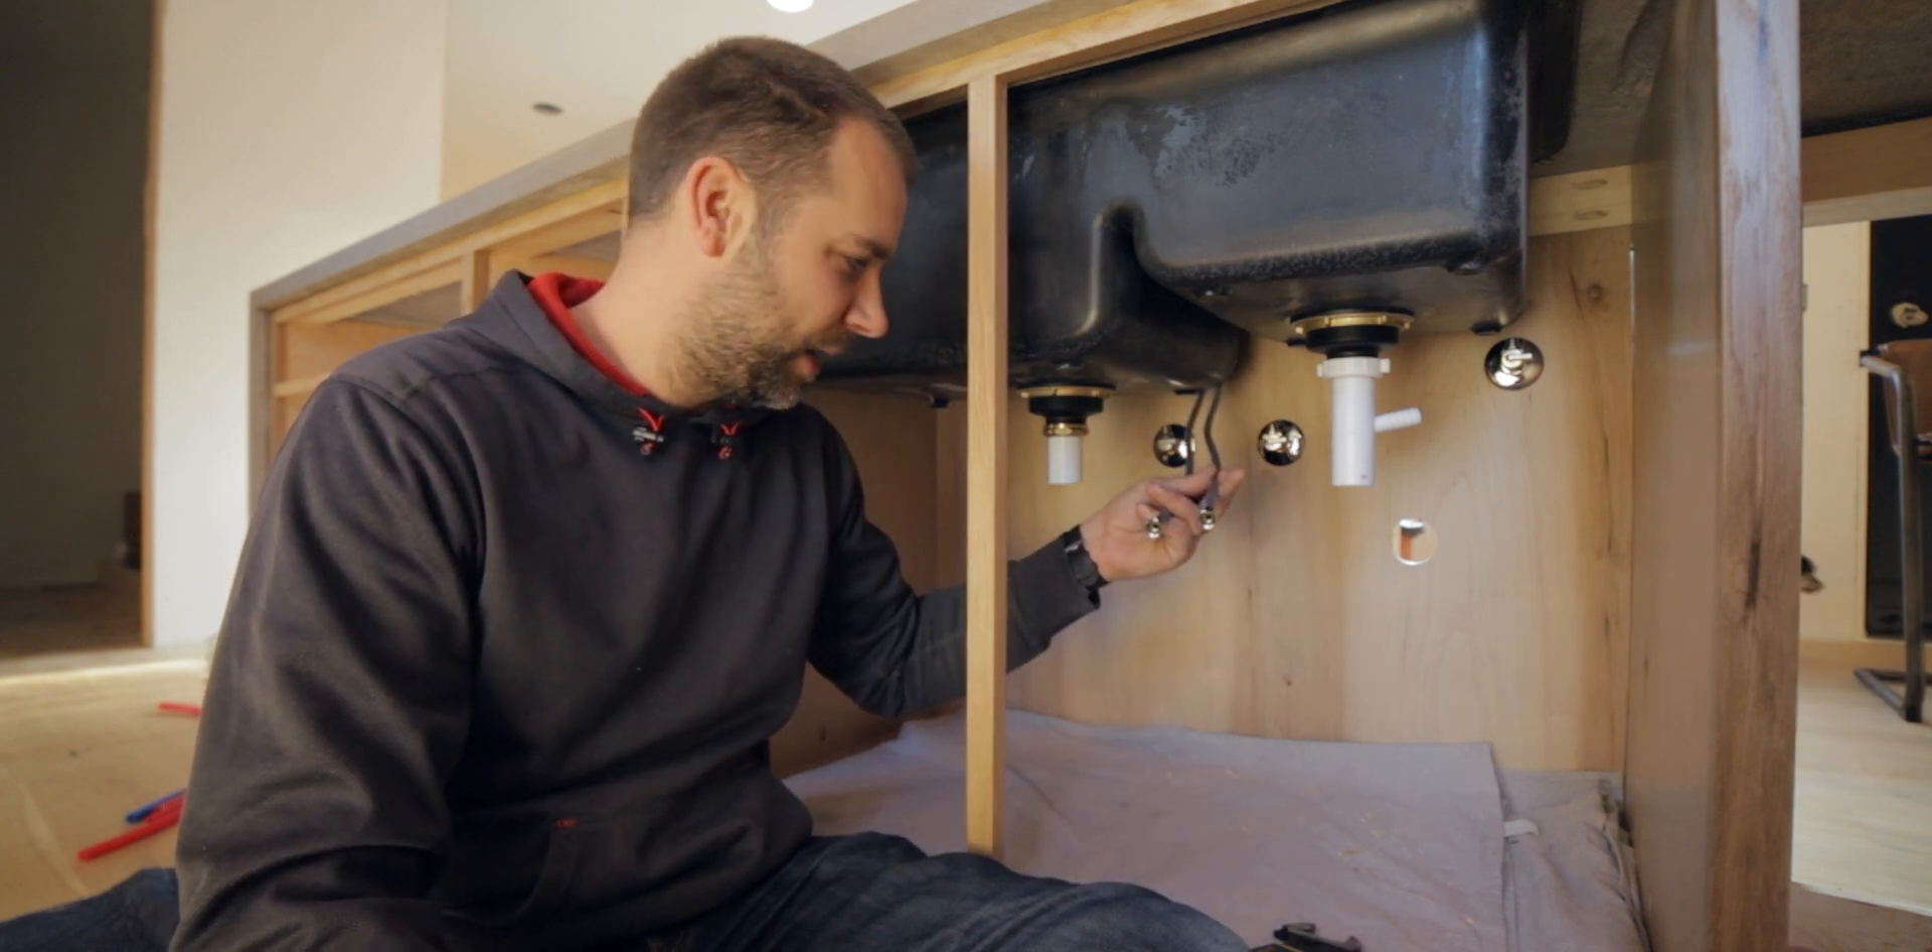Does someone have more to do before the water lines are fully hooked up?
Yes.